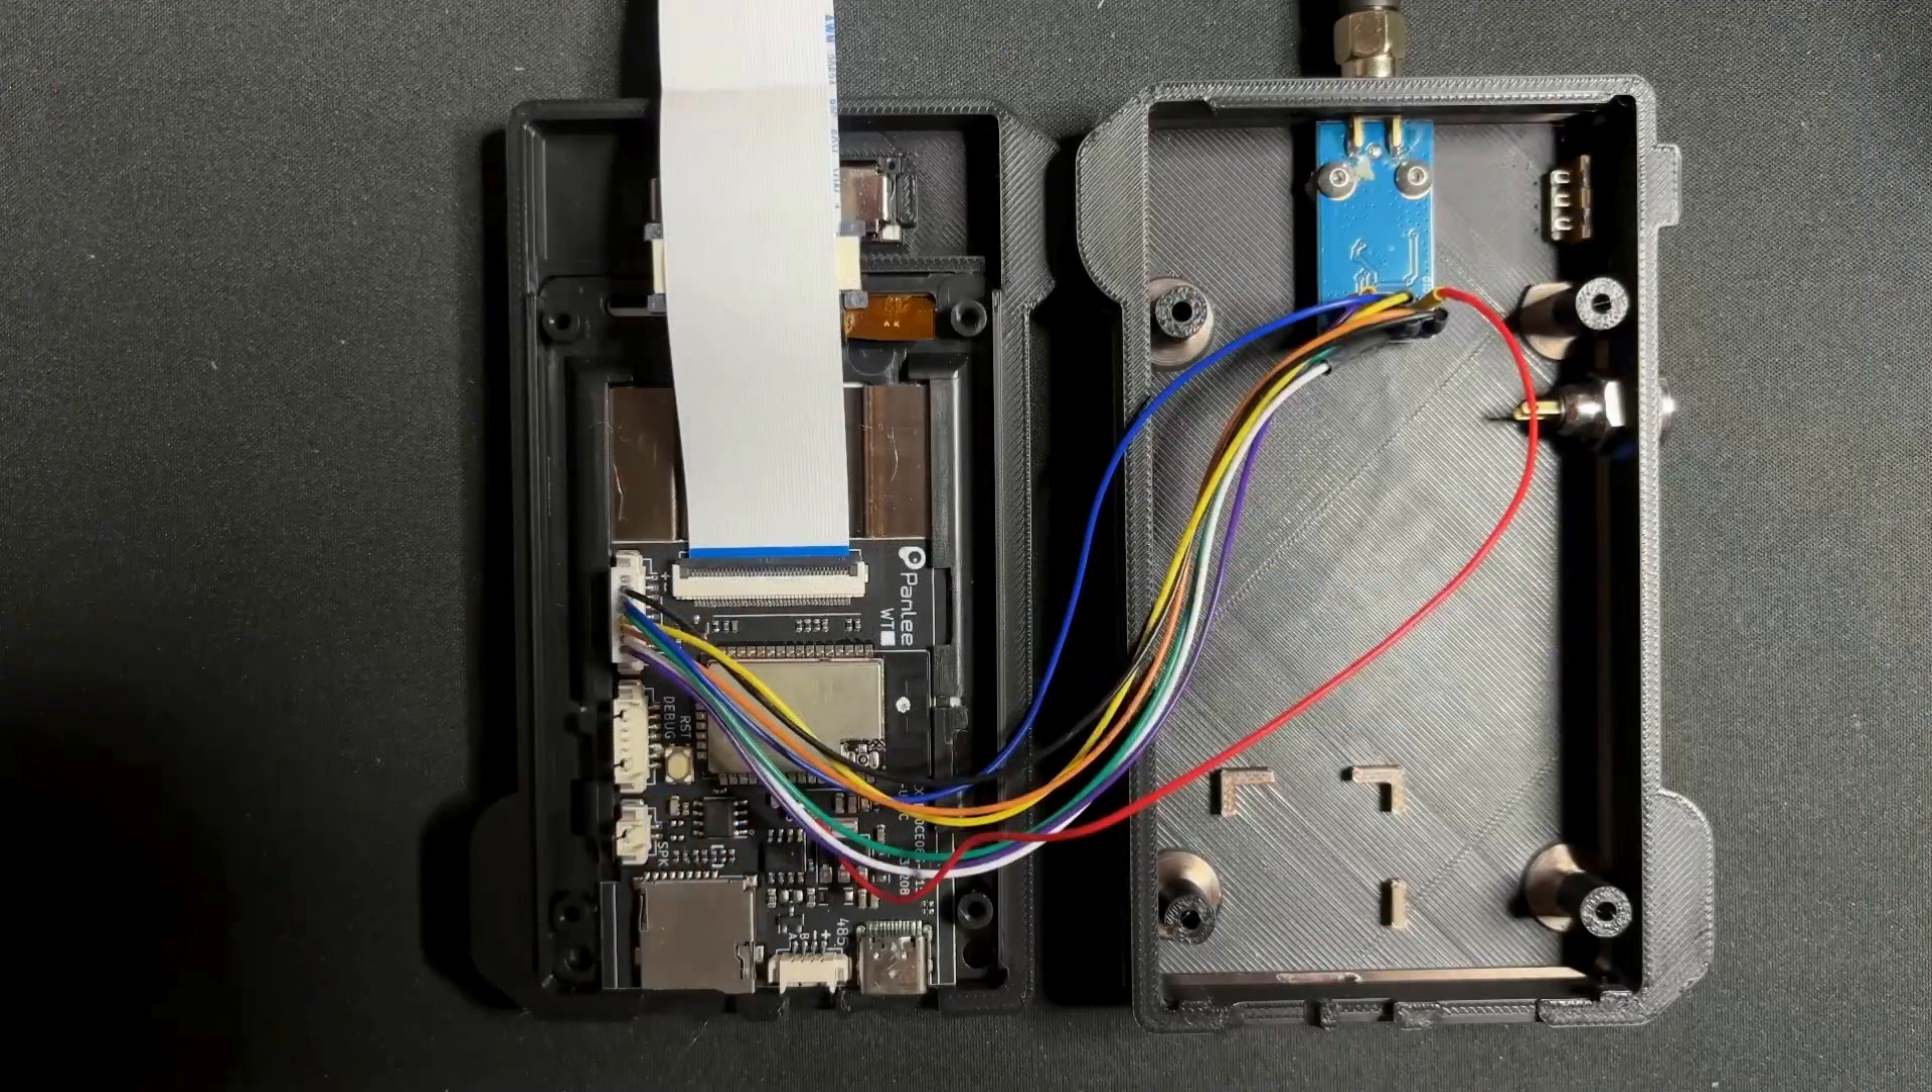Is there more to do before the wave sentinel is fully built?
Yes.